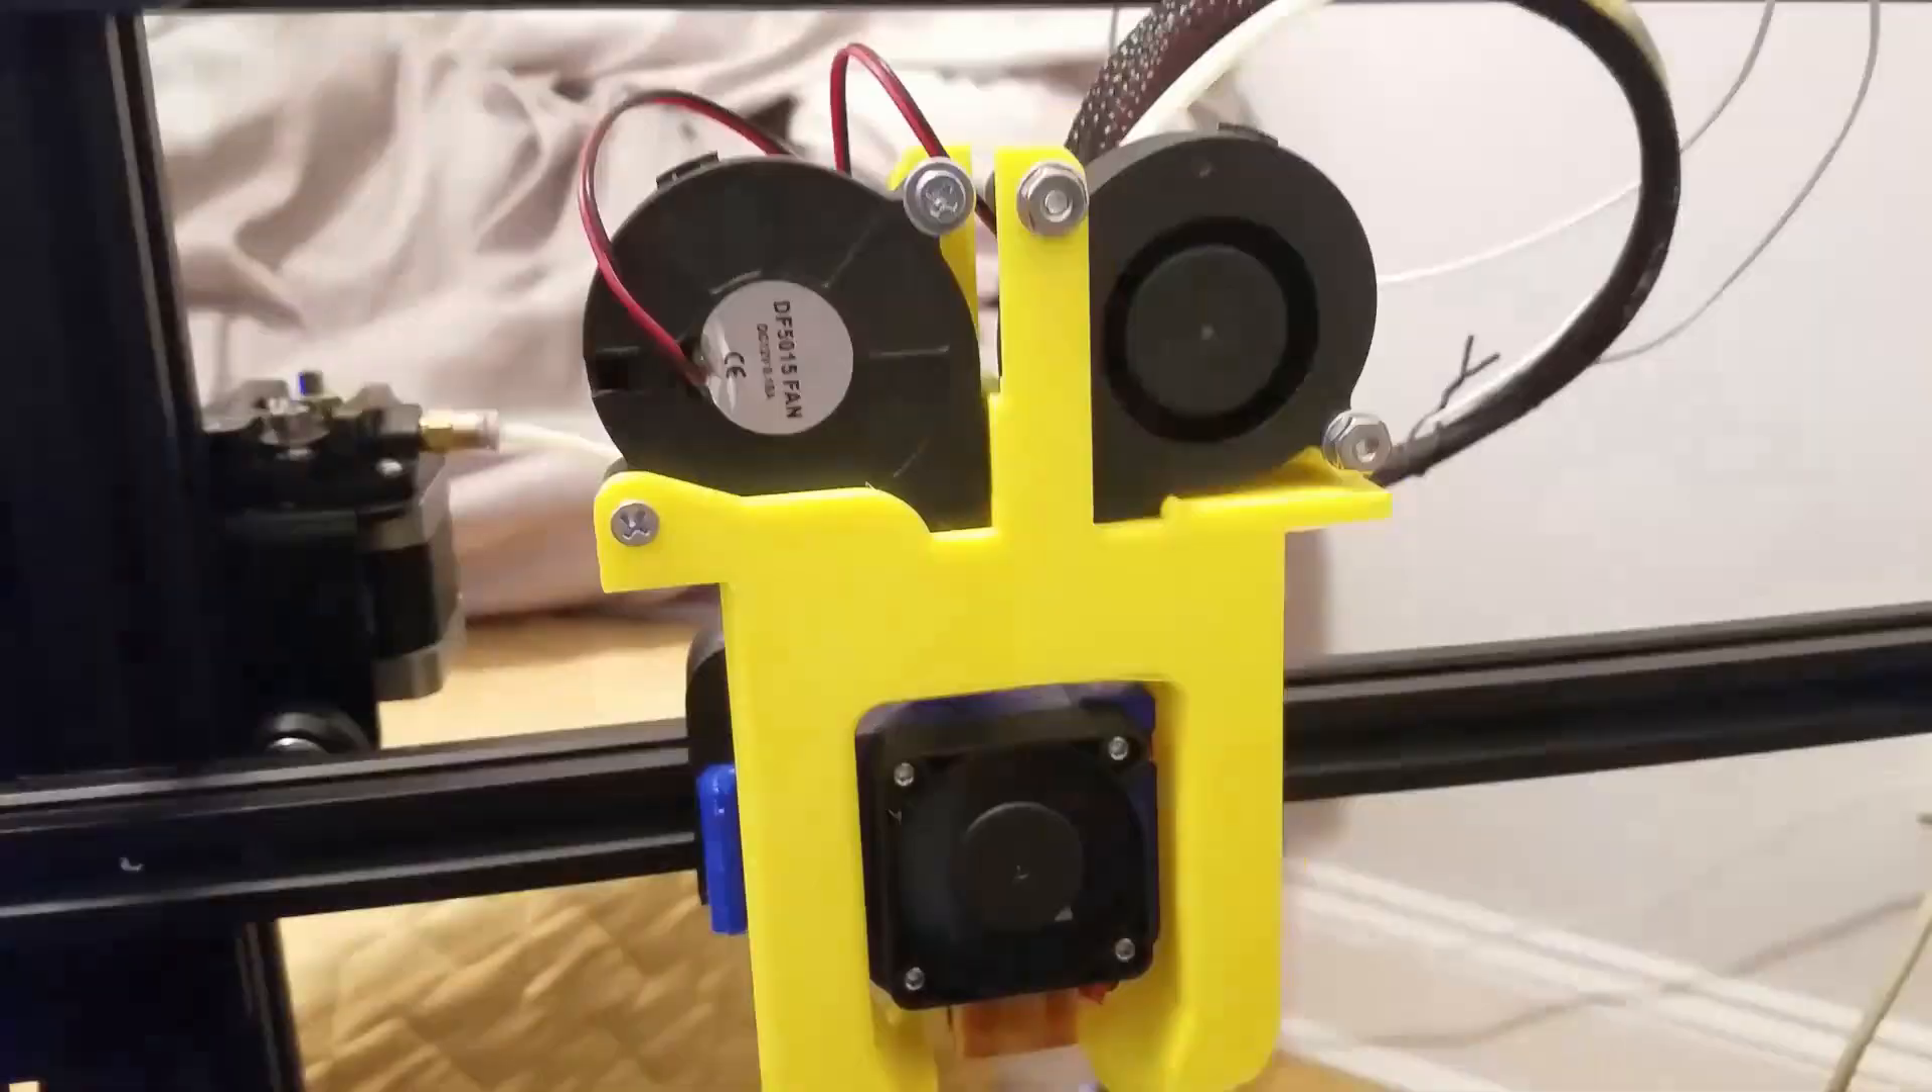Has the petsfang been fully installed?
Yes.